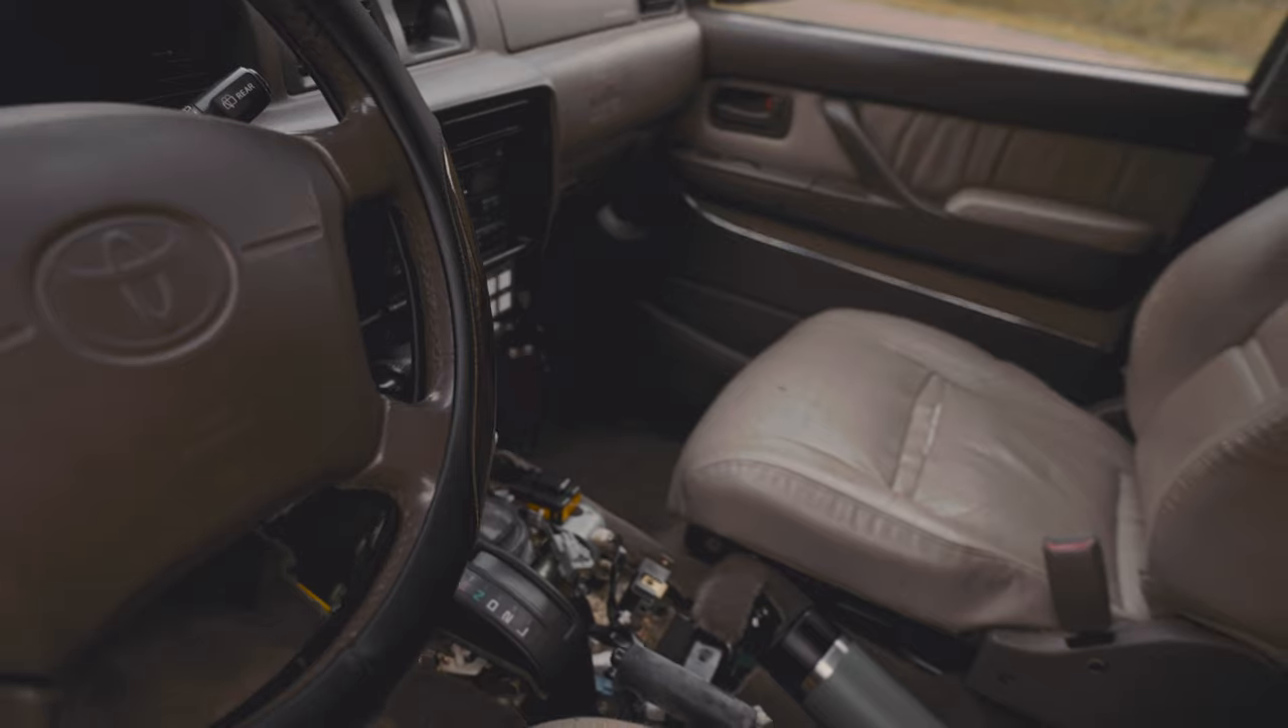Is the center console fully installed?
No.